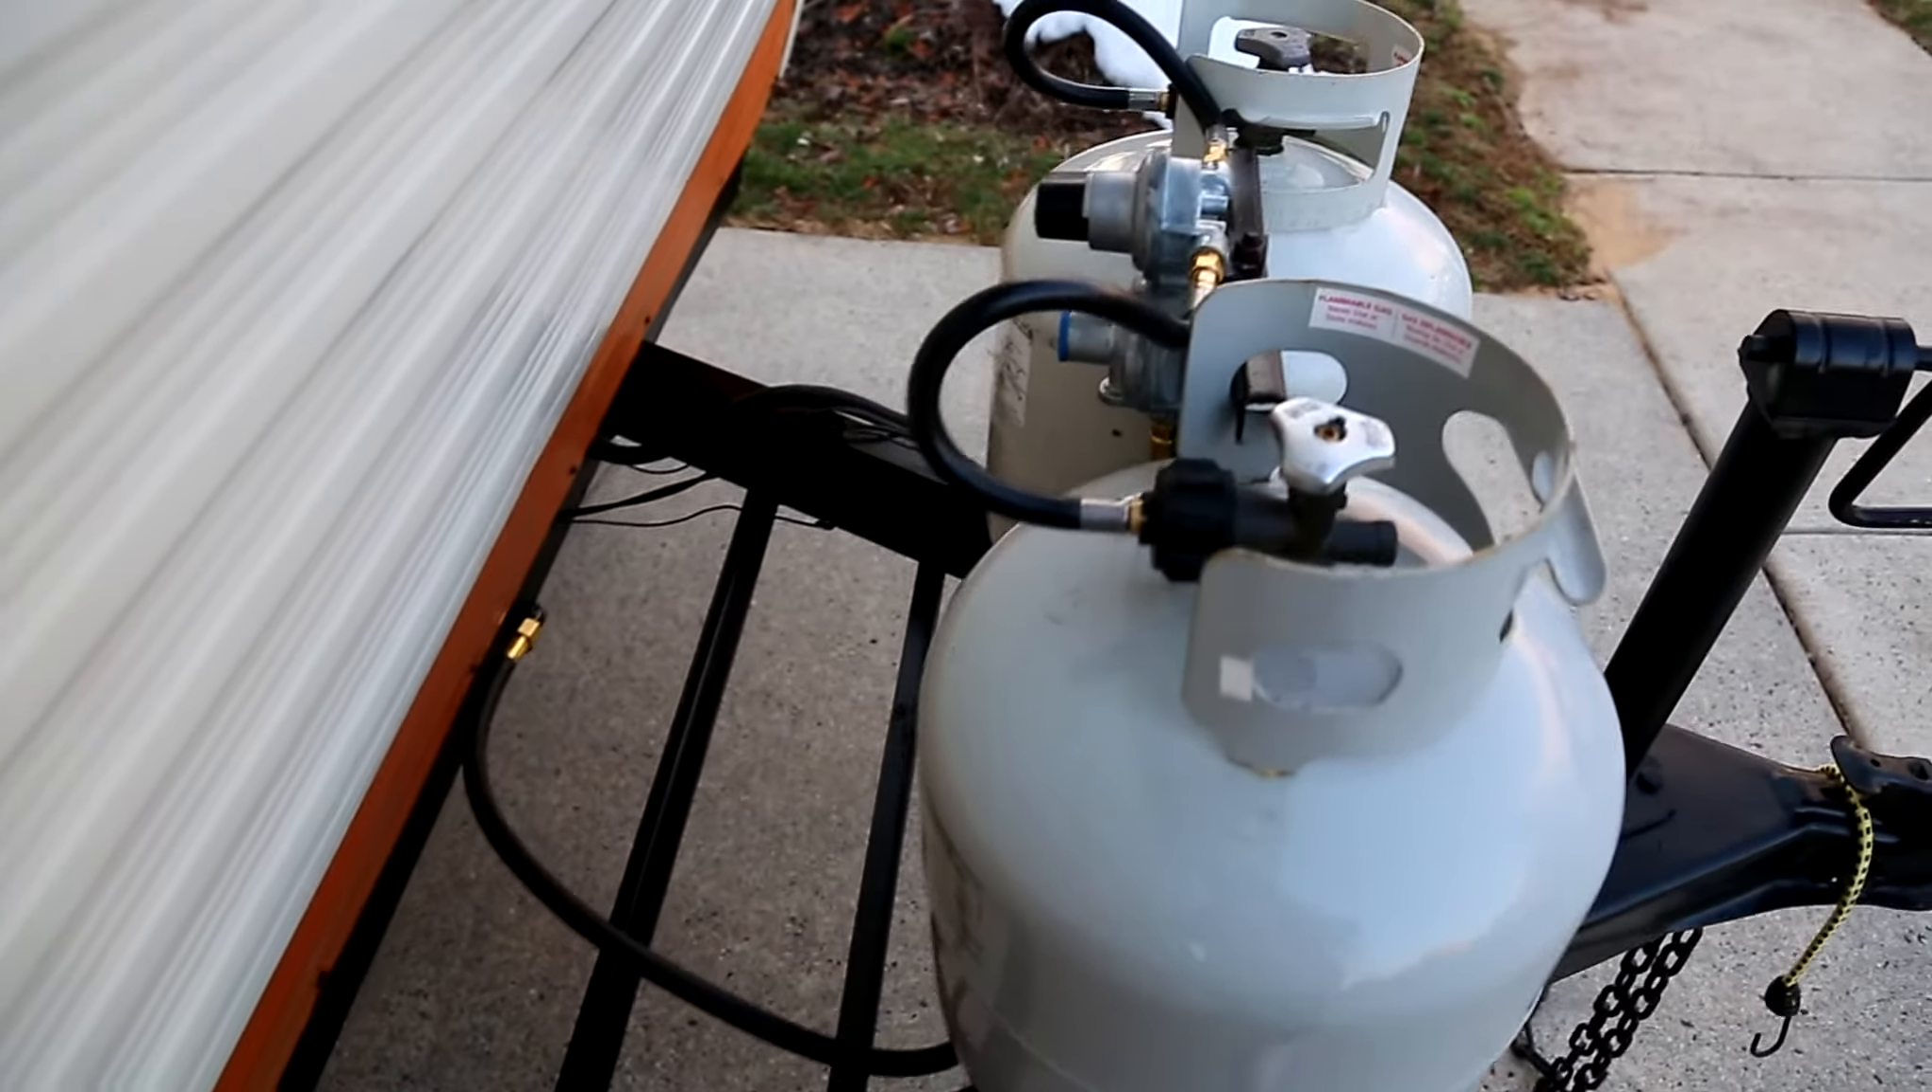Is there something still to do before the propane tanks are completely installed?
No.